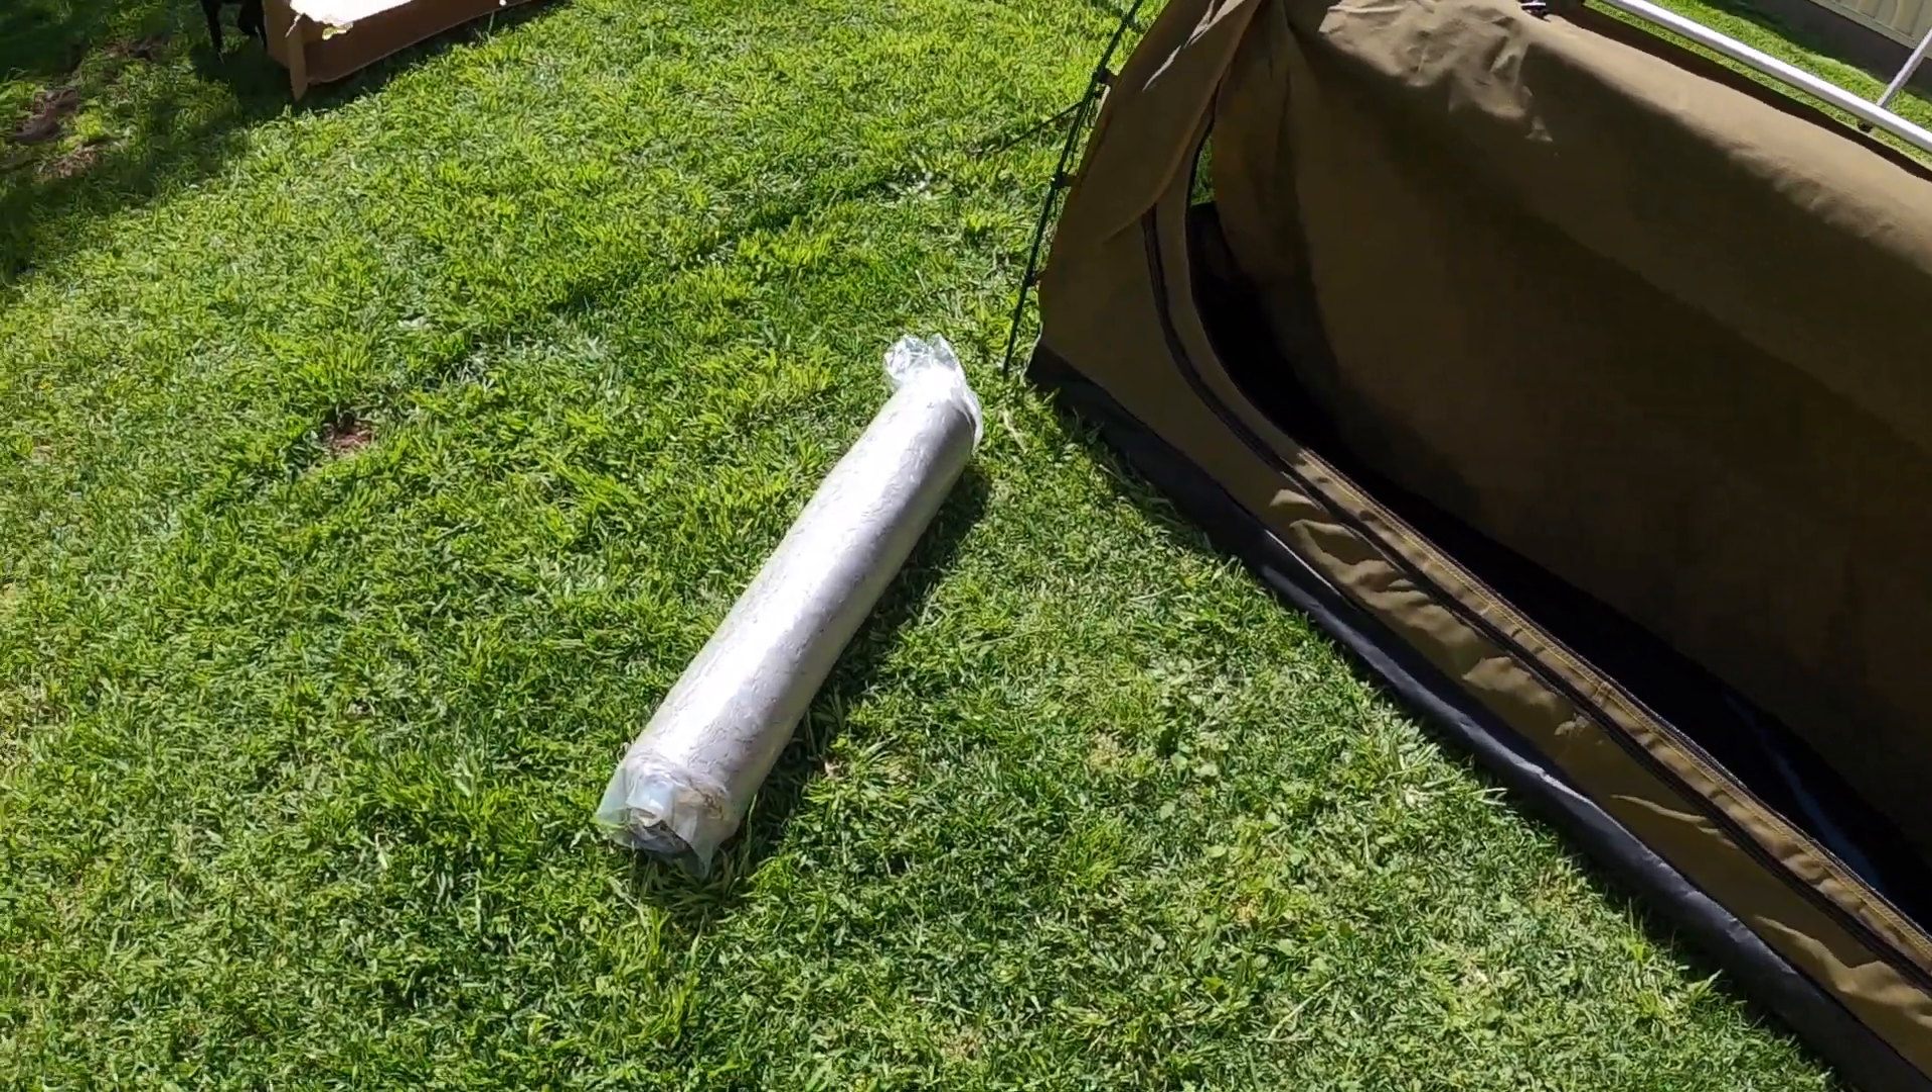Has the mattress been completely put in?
No.